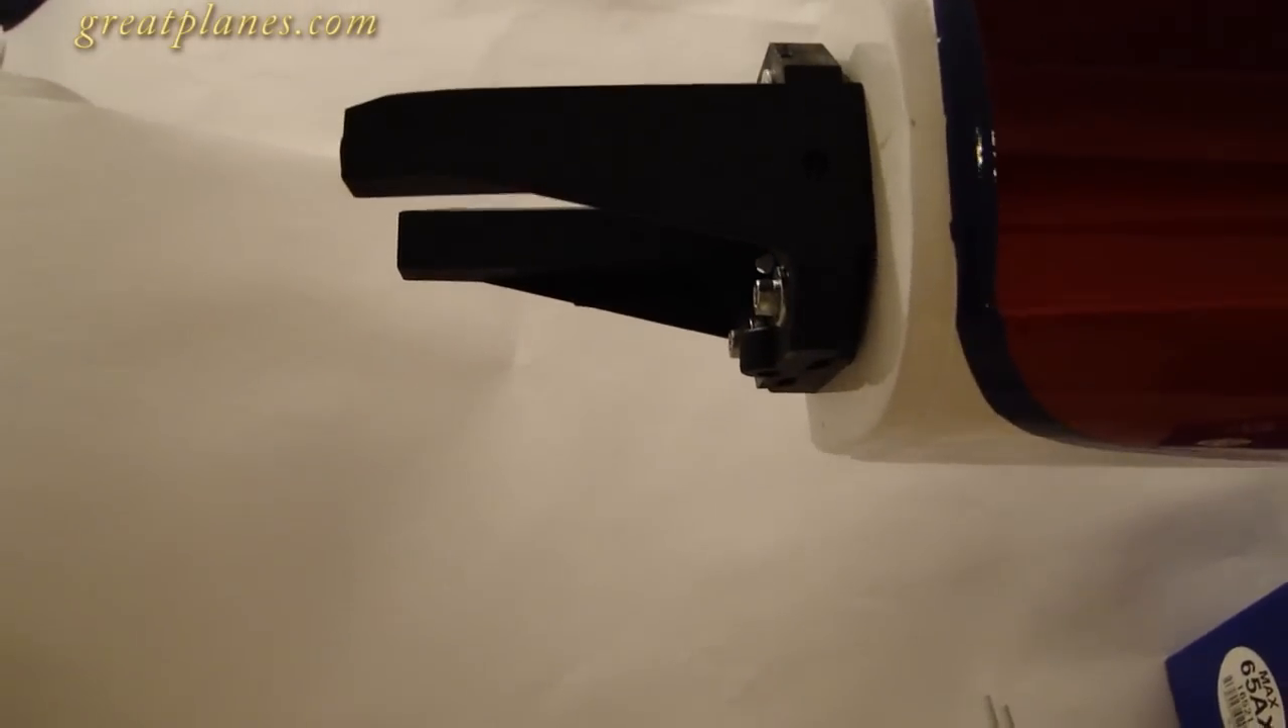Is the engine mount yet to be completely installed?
No.